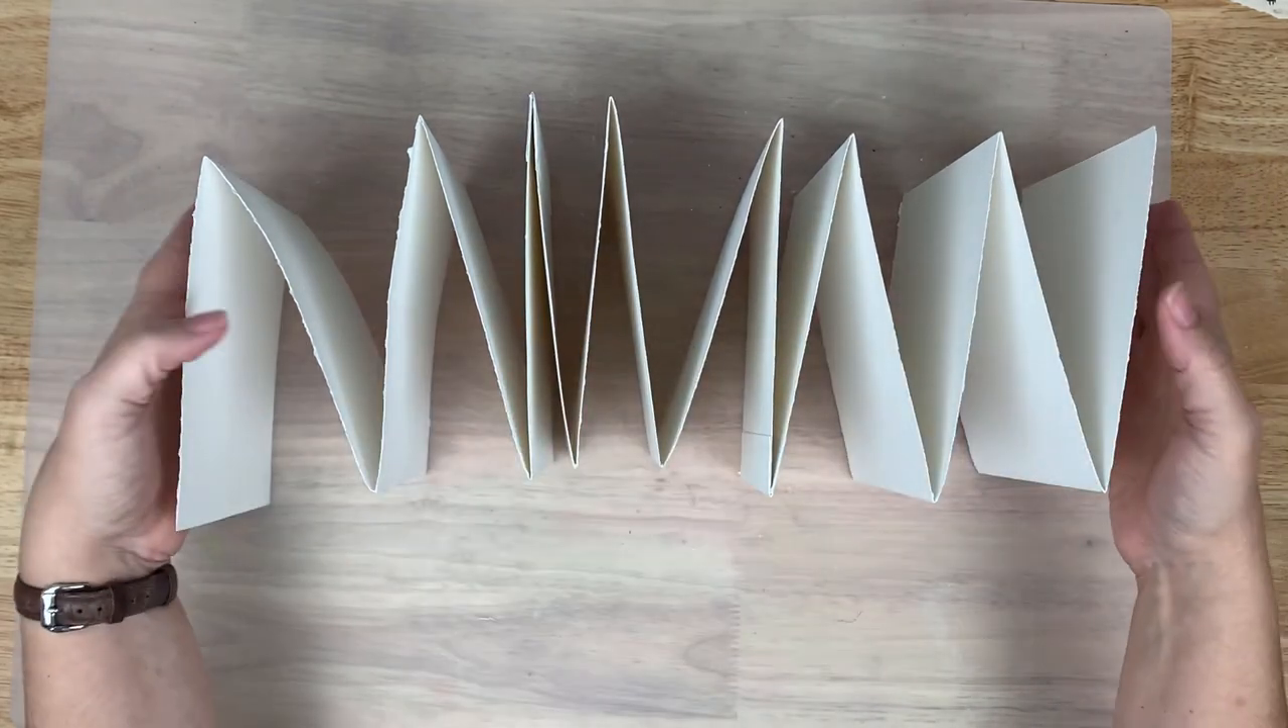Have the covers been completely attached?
No.